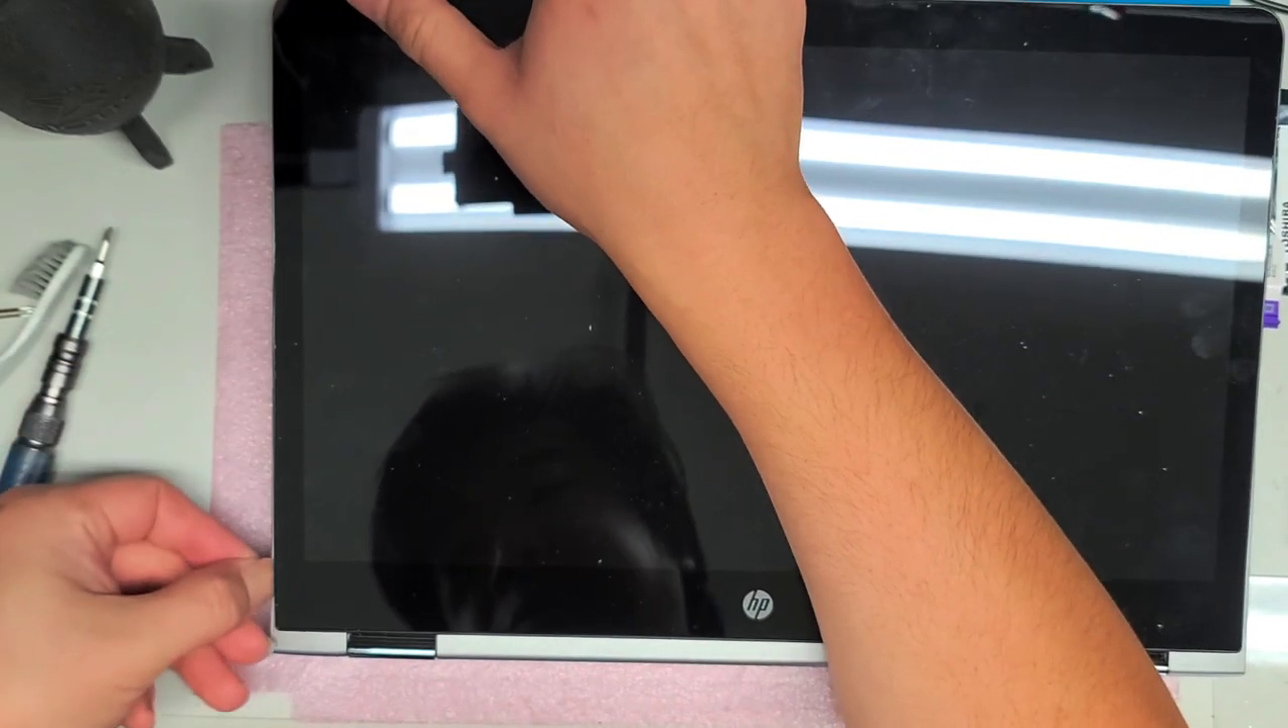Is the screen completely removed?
No.